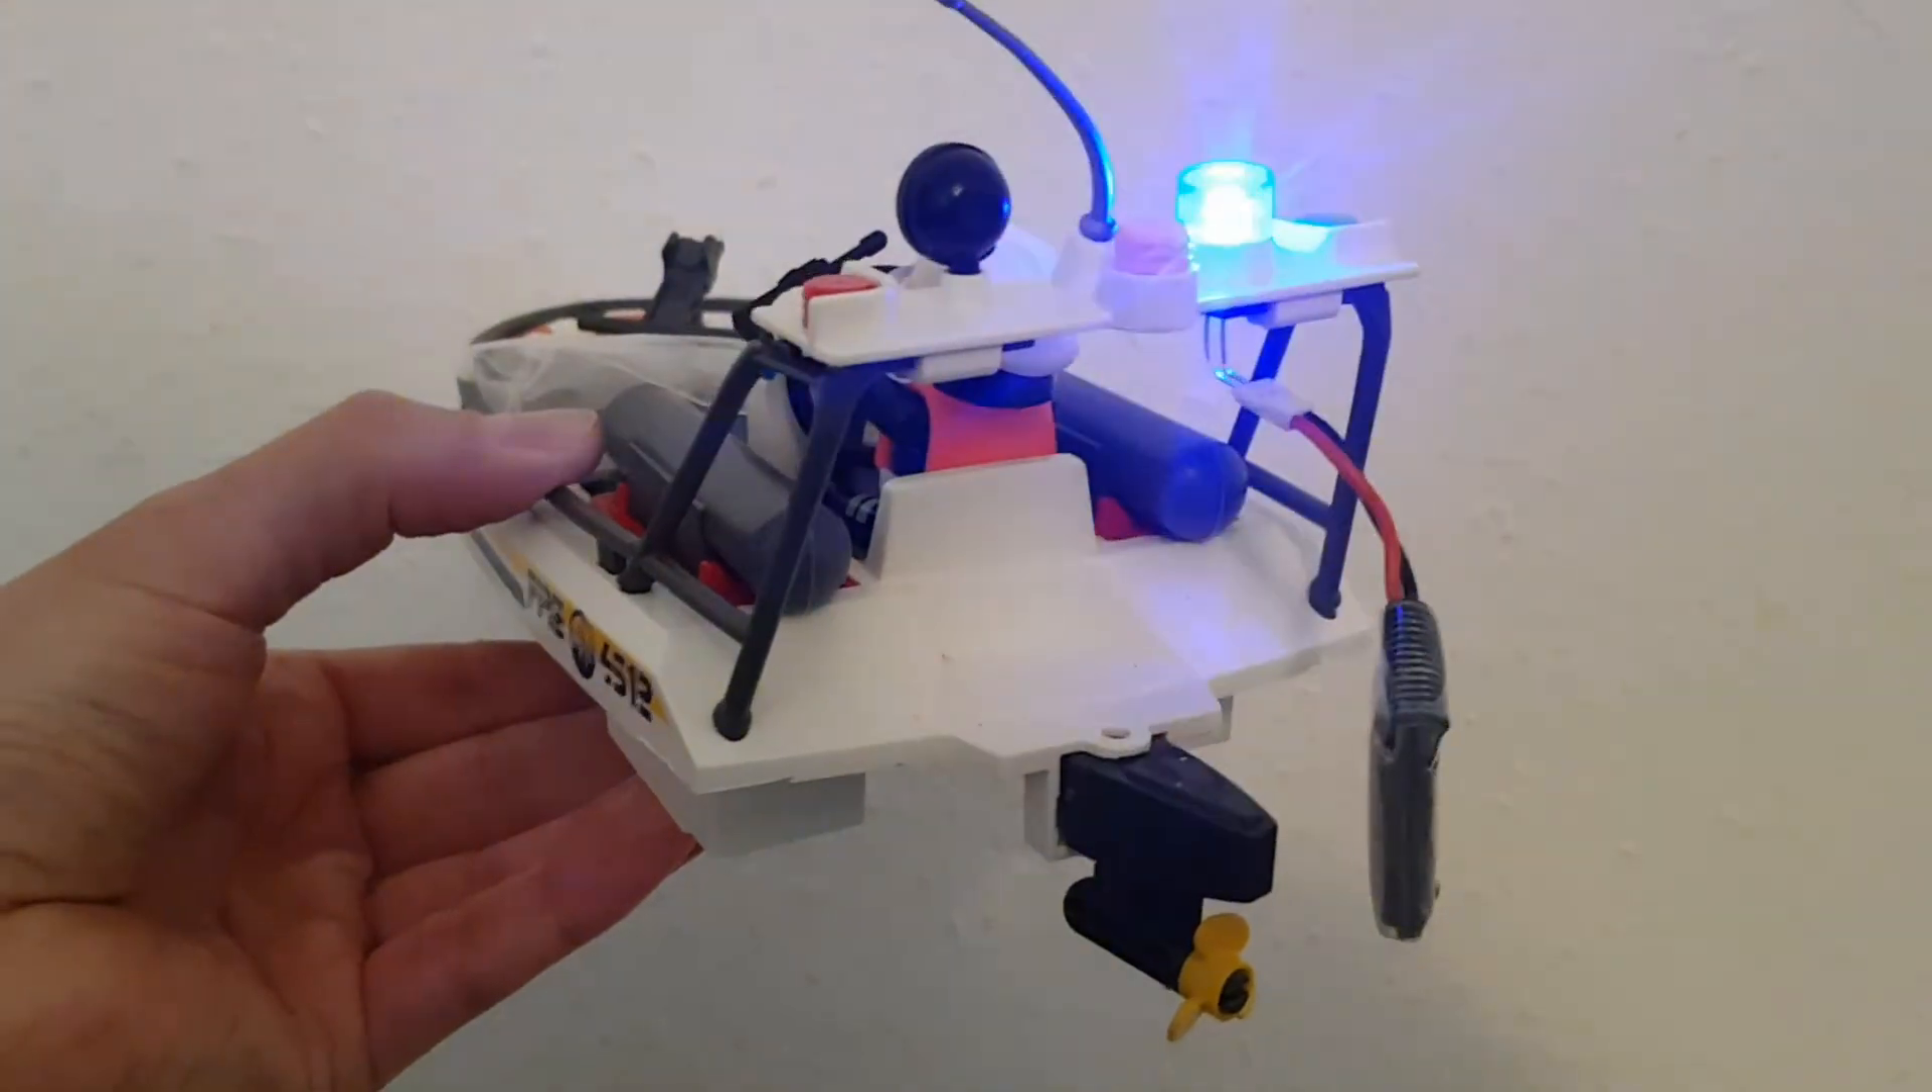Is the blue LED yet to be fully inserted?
No.